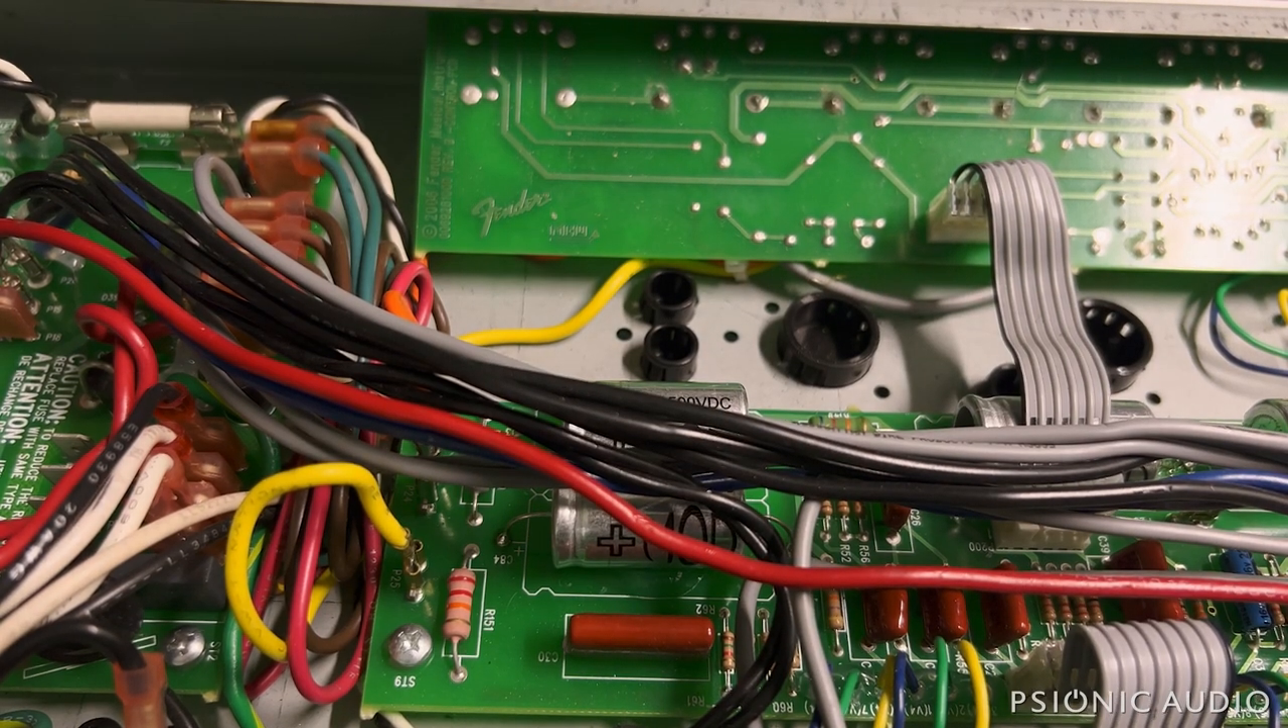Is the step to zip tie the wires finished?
No.